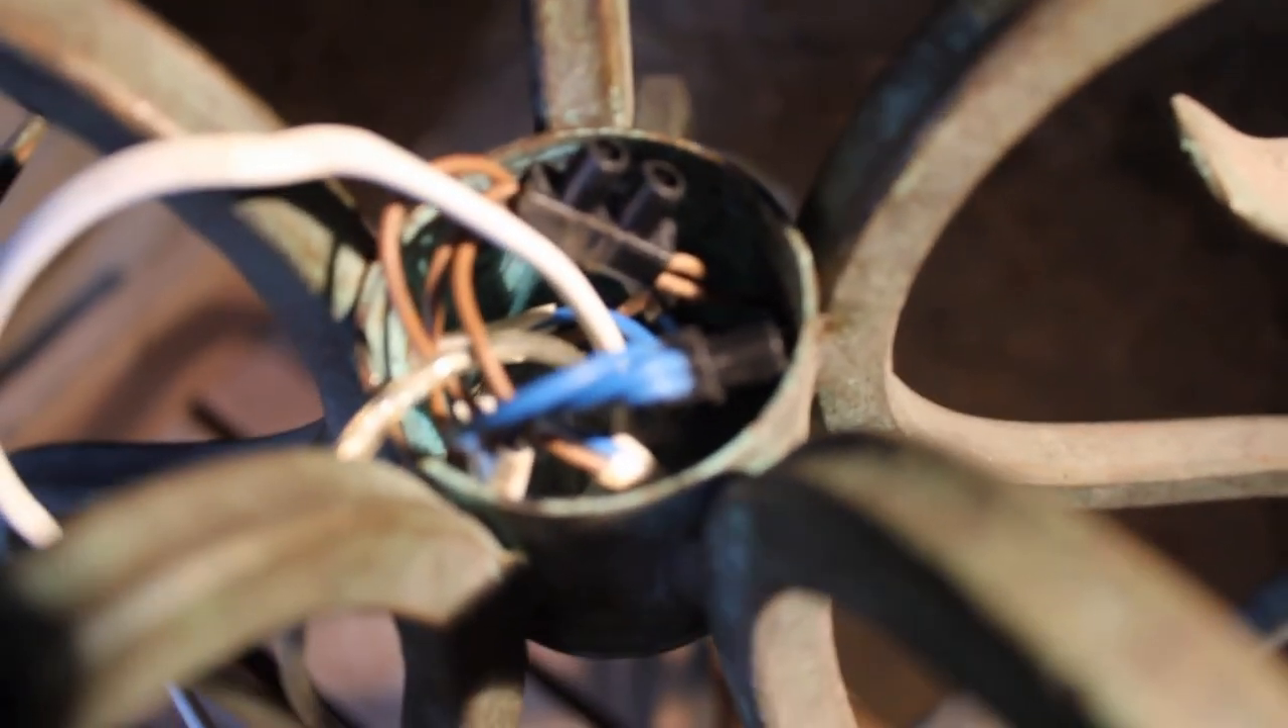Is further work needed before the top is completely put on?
Yes.